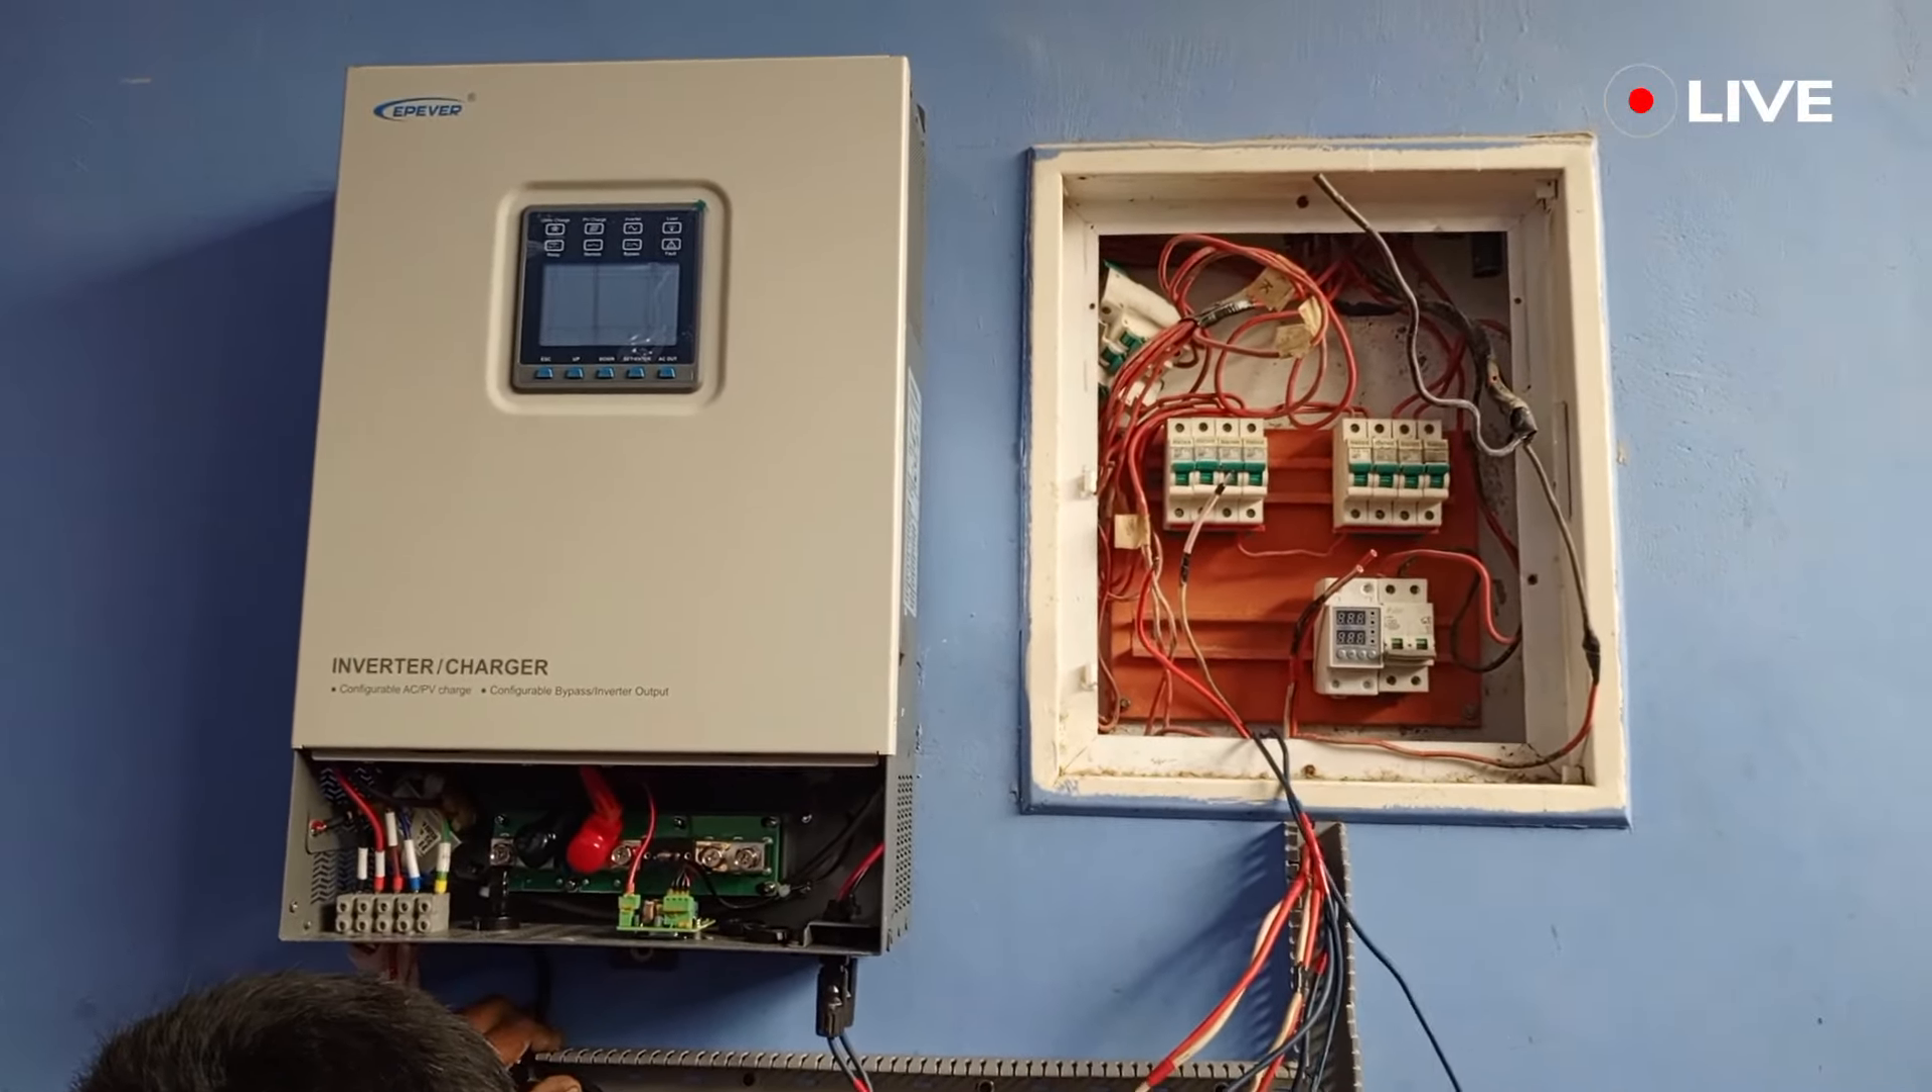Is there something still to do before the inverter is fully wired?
Yes.